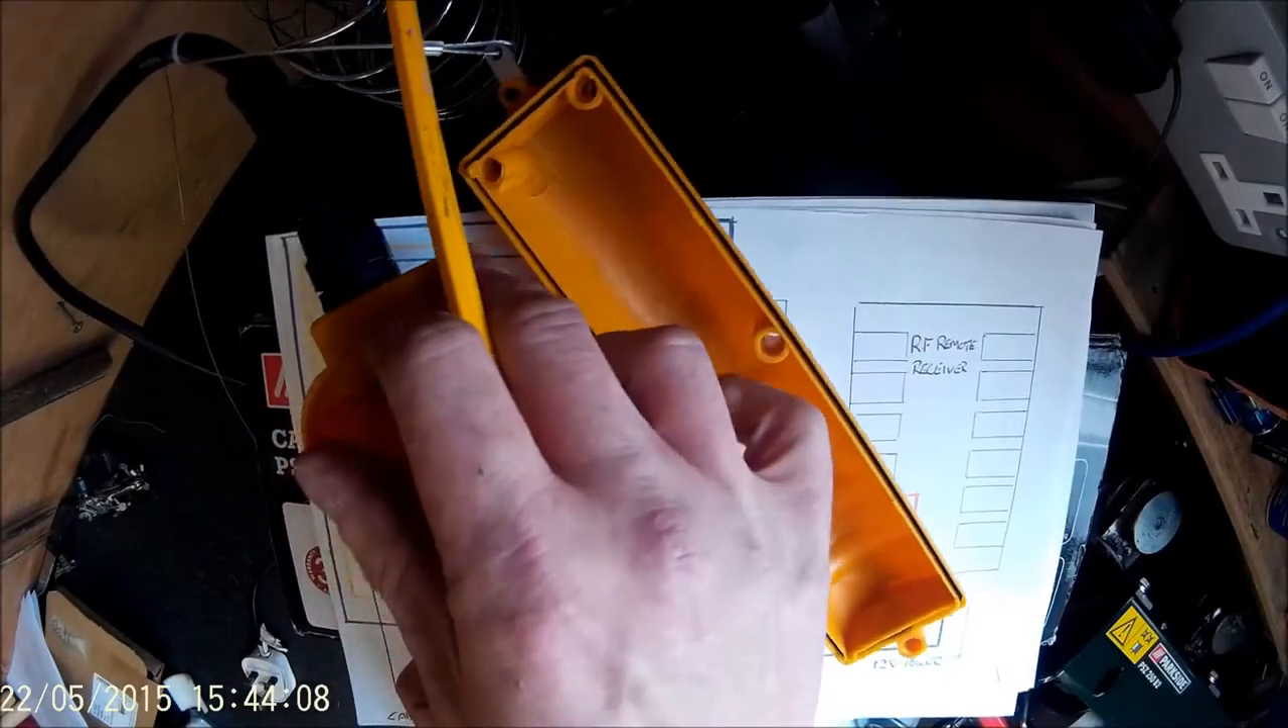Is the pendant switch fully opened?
Yes.